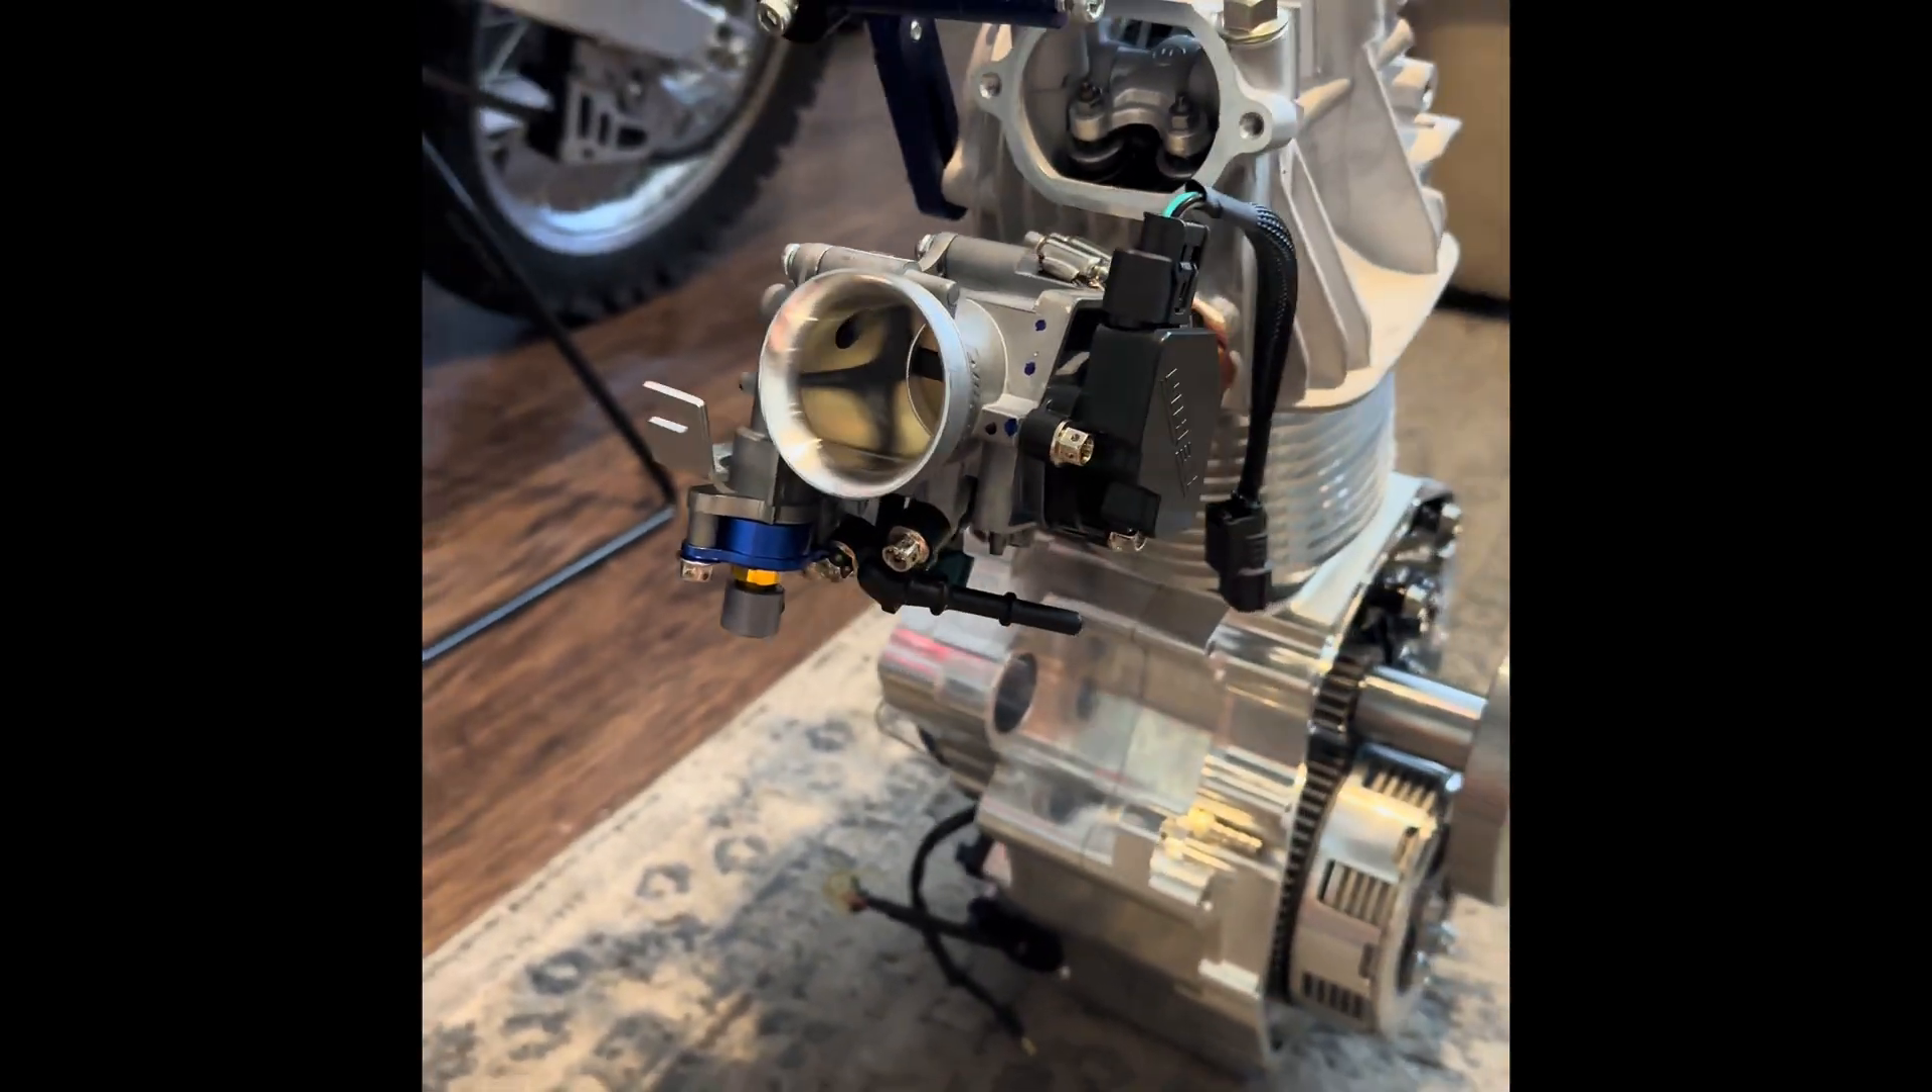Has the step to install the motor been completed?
No.